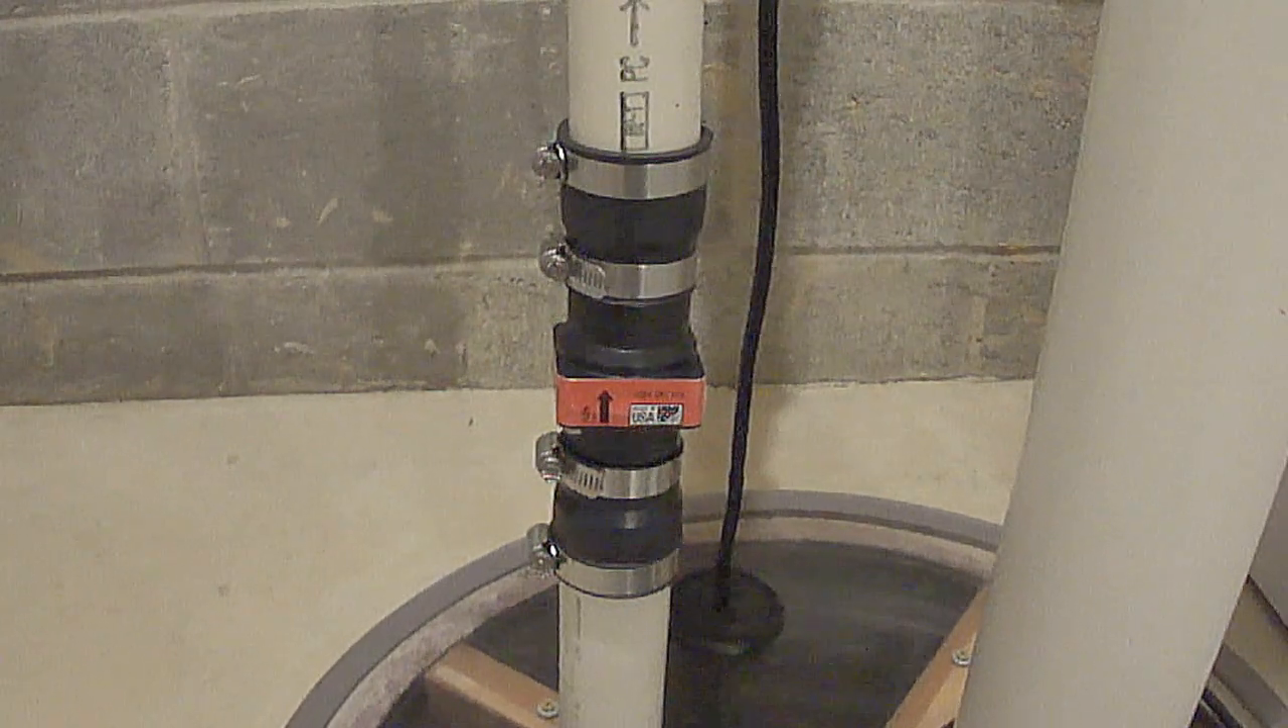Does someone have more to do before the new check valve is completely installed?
No.